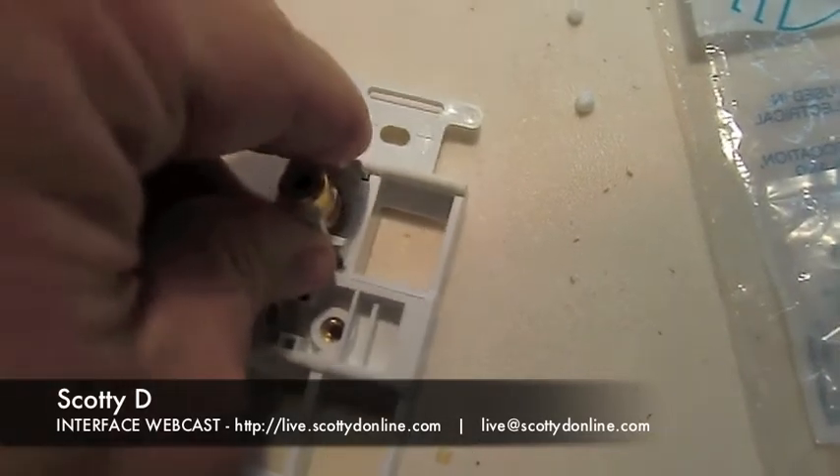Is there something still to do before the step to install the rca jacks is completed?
Yes.